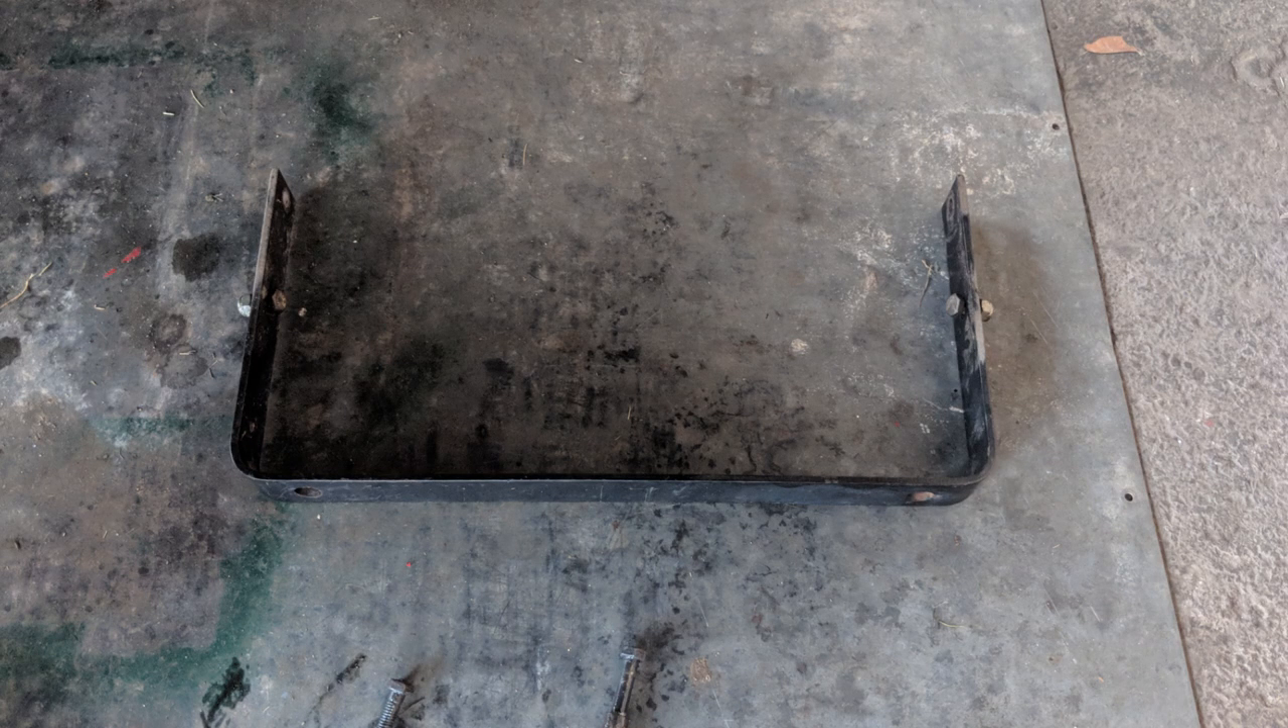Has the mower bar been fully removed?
Yes.